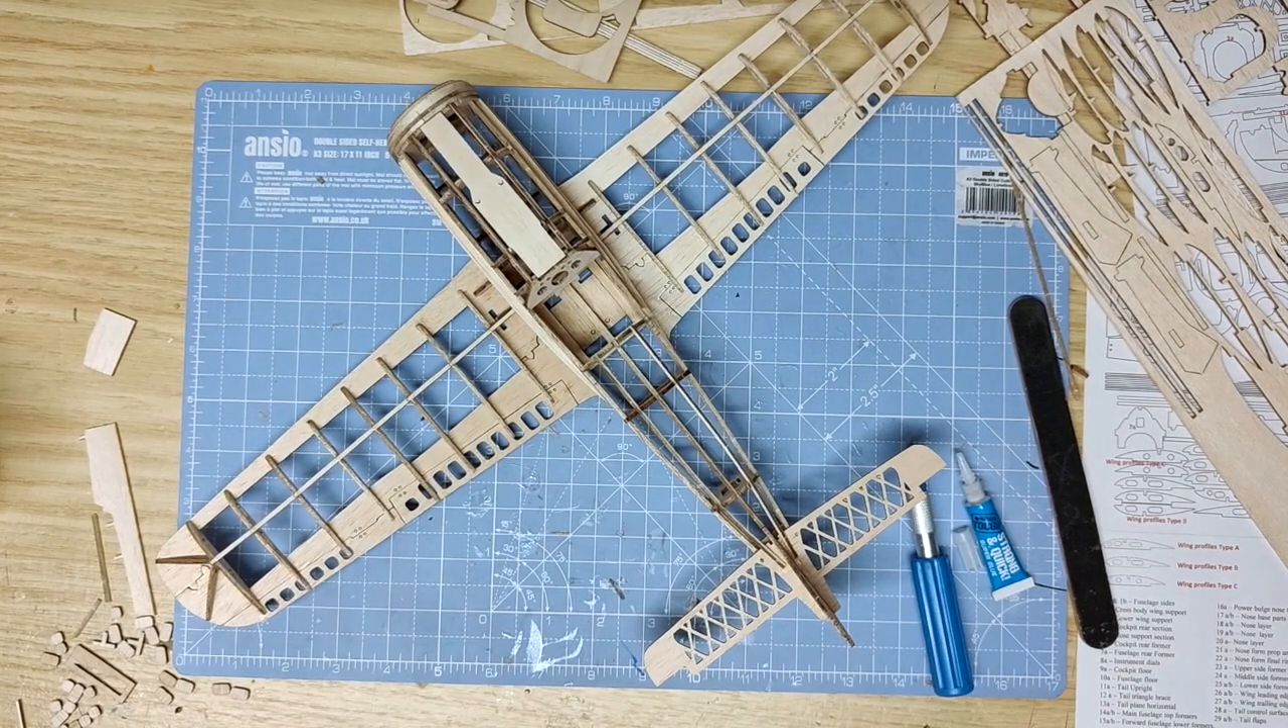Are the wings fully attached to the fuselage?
Yes.